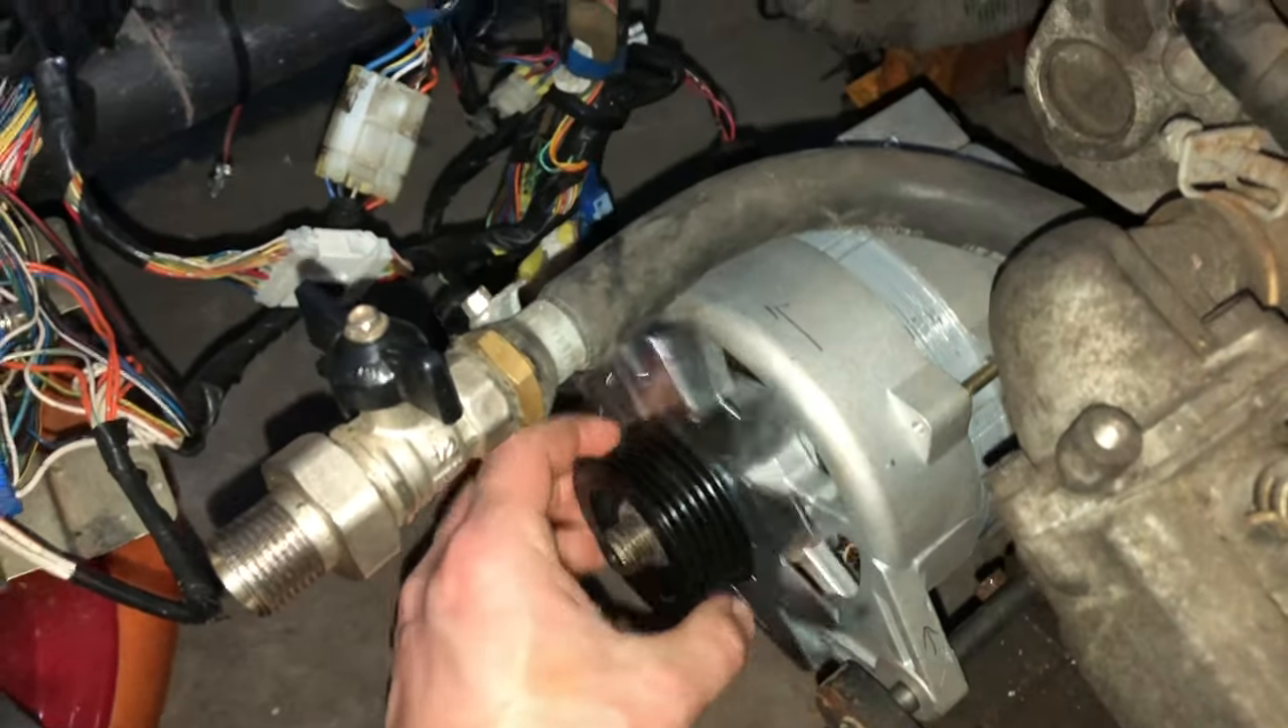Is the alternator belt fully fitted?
No.